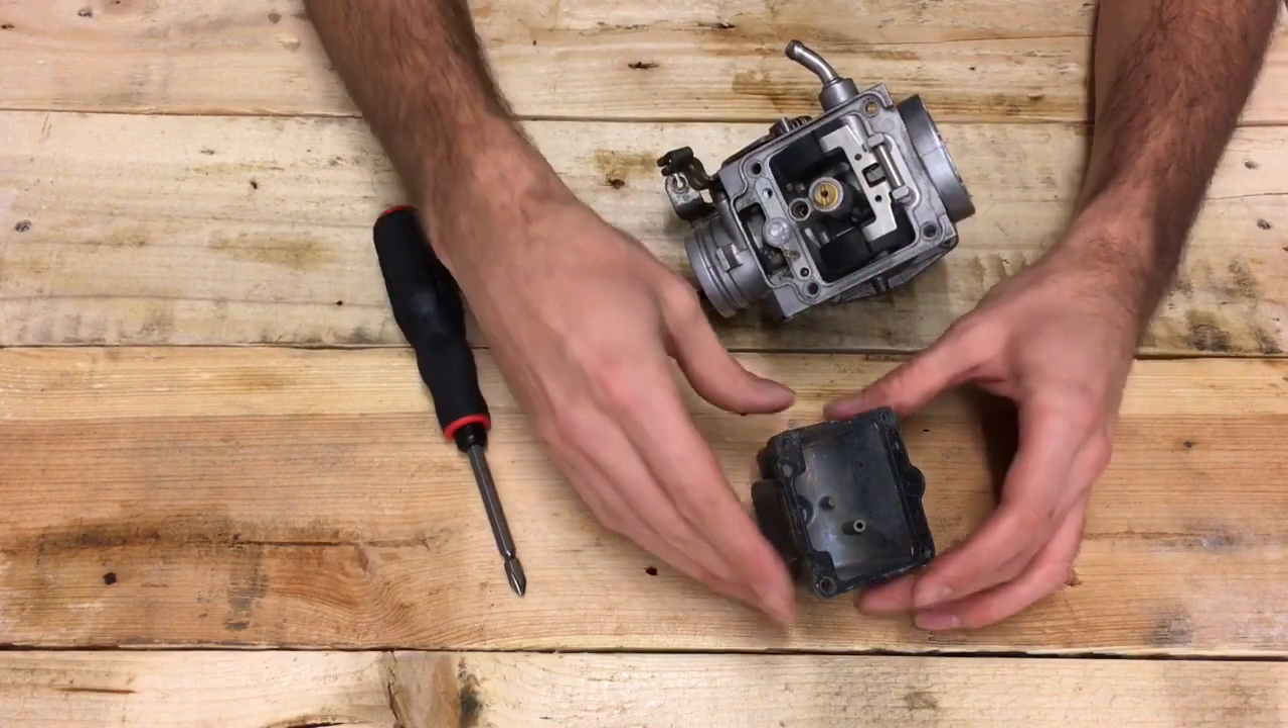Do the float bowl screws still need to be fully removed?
No.